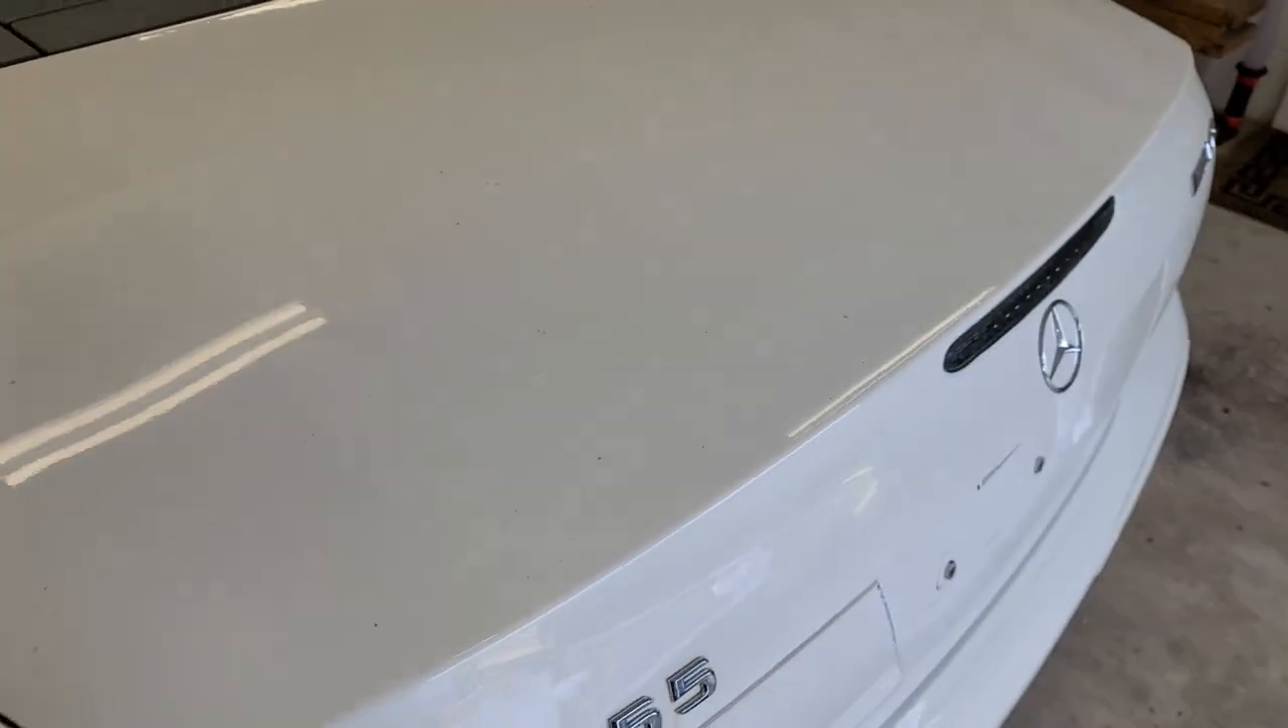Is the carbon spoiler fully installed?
No.